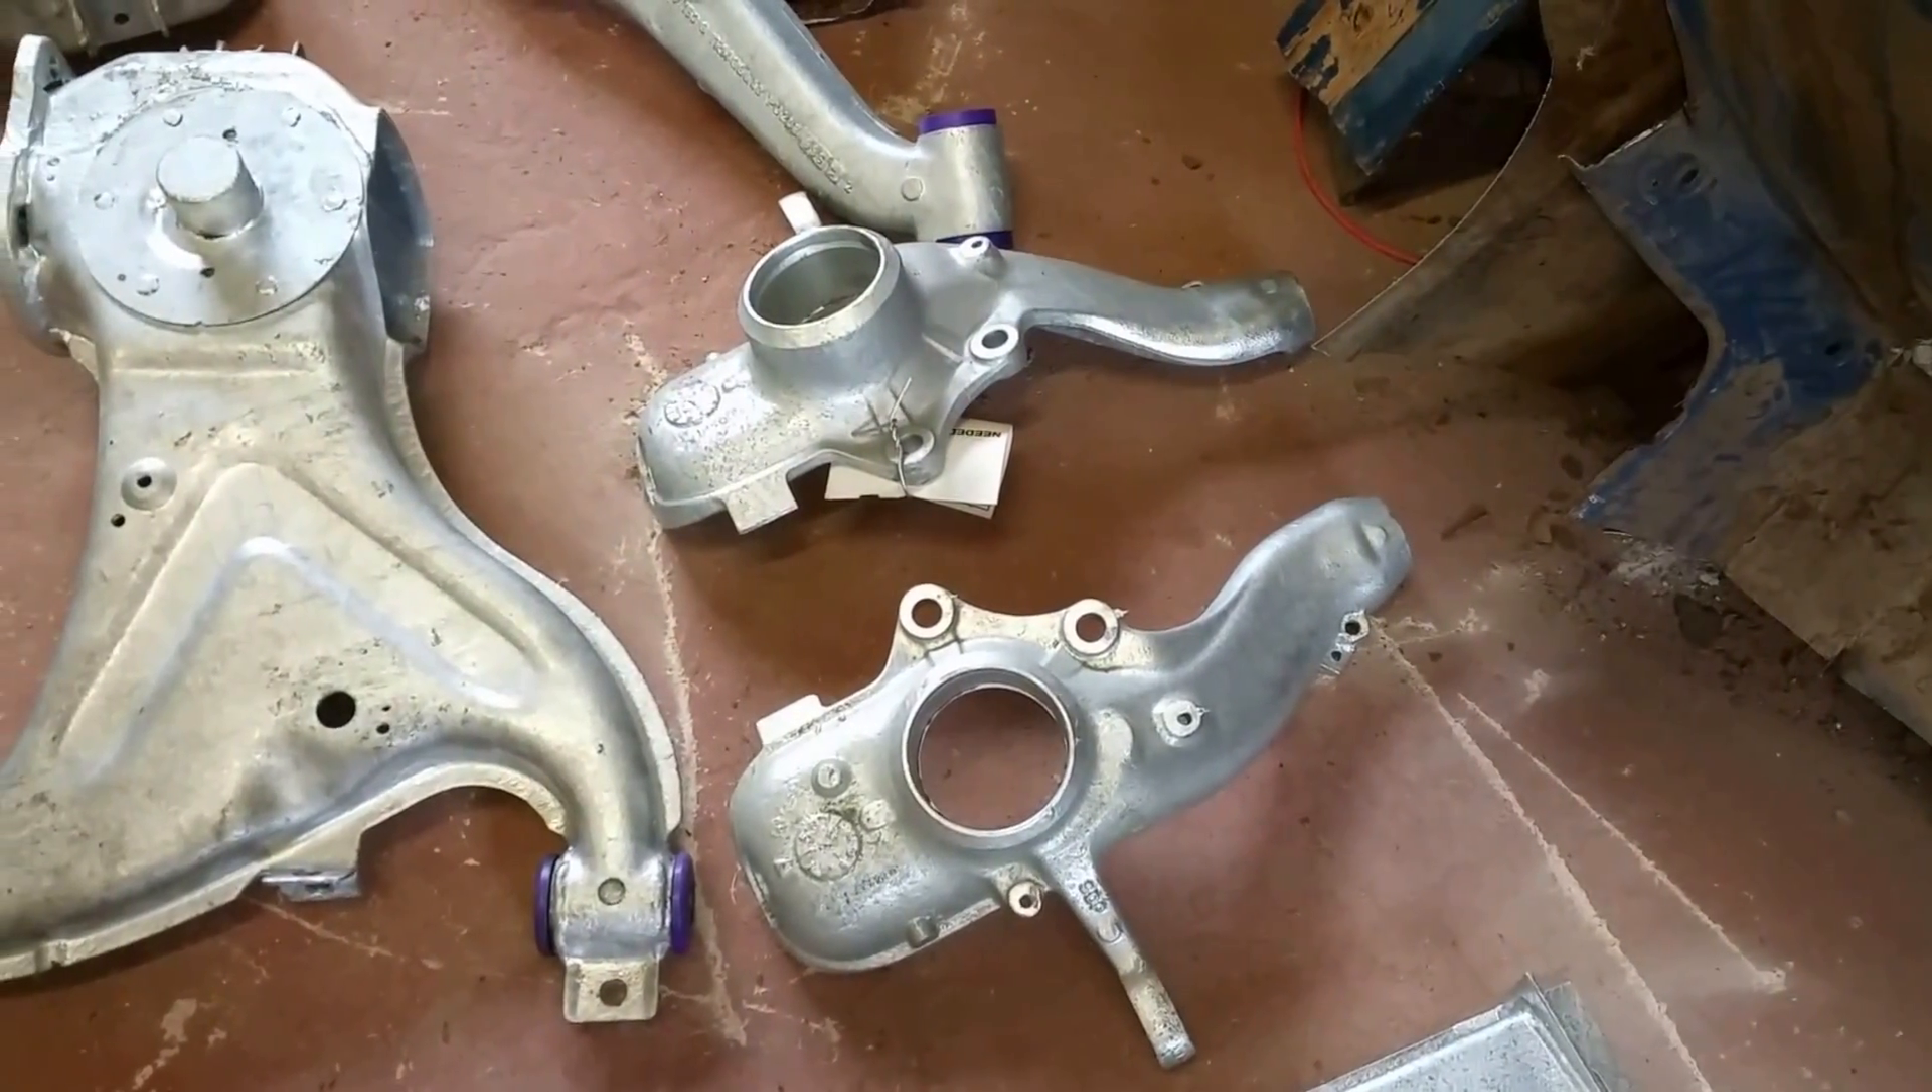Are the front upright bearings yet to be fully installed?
Yes.